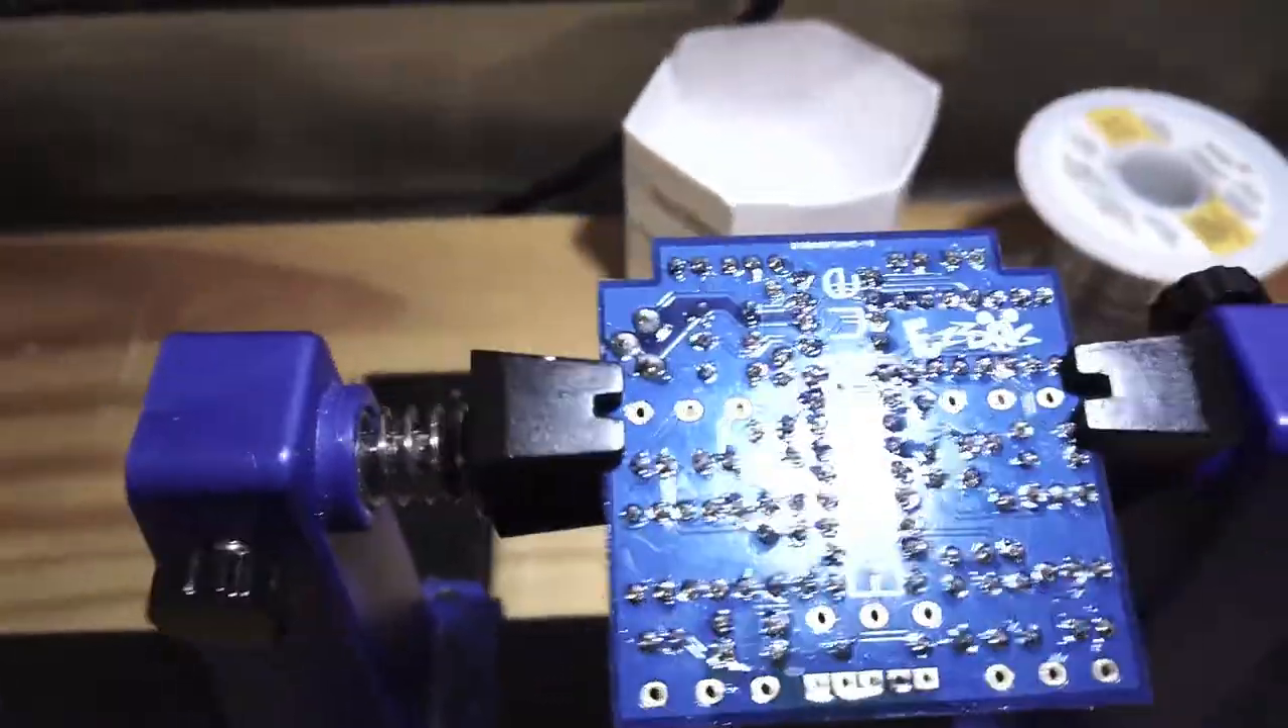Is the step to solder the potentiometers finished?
No.